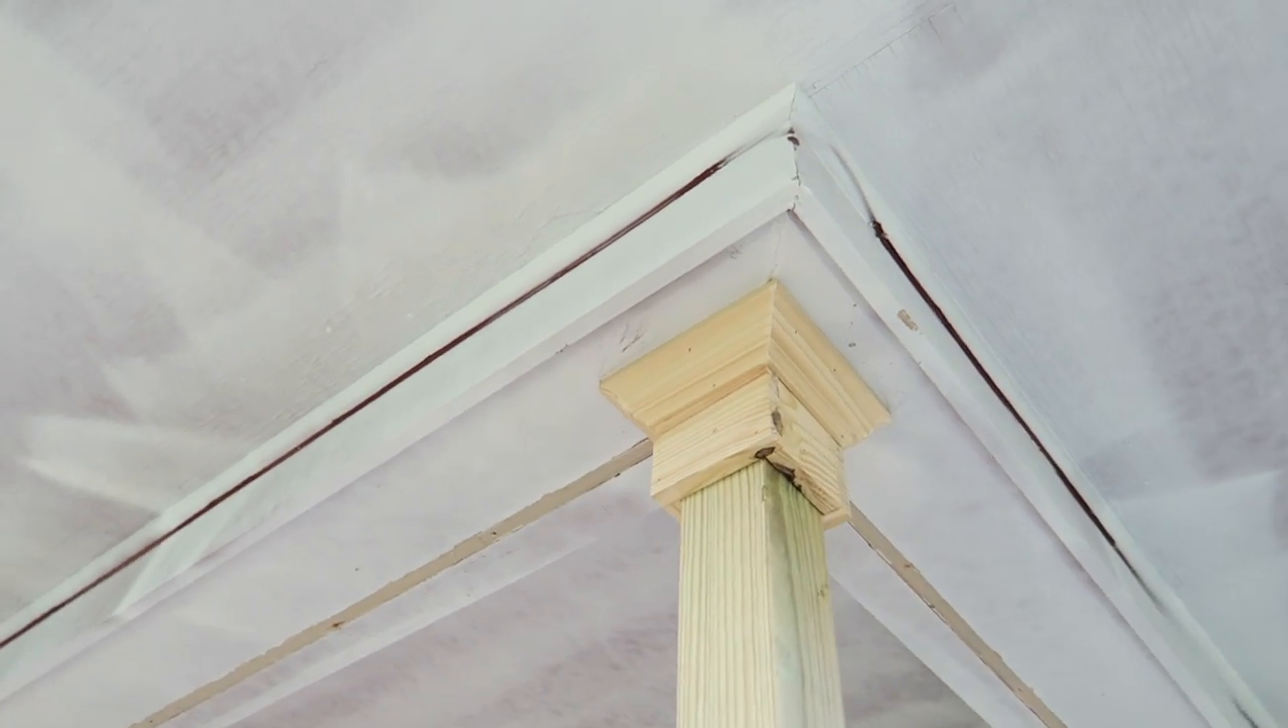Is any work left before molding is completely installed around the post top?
No.